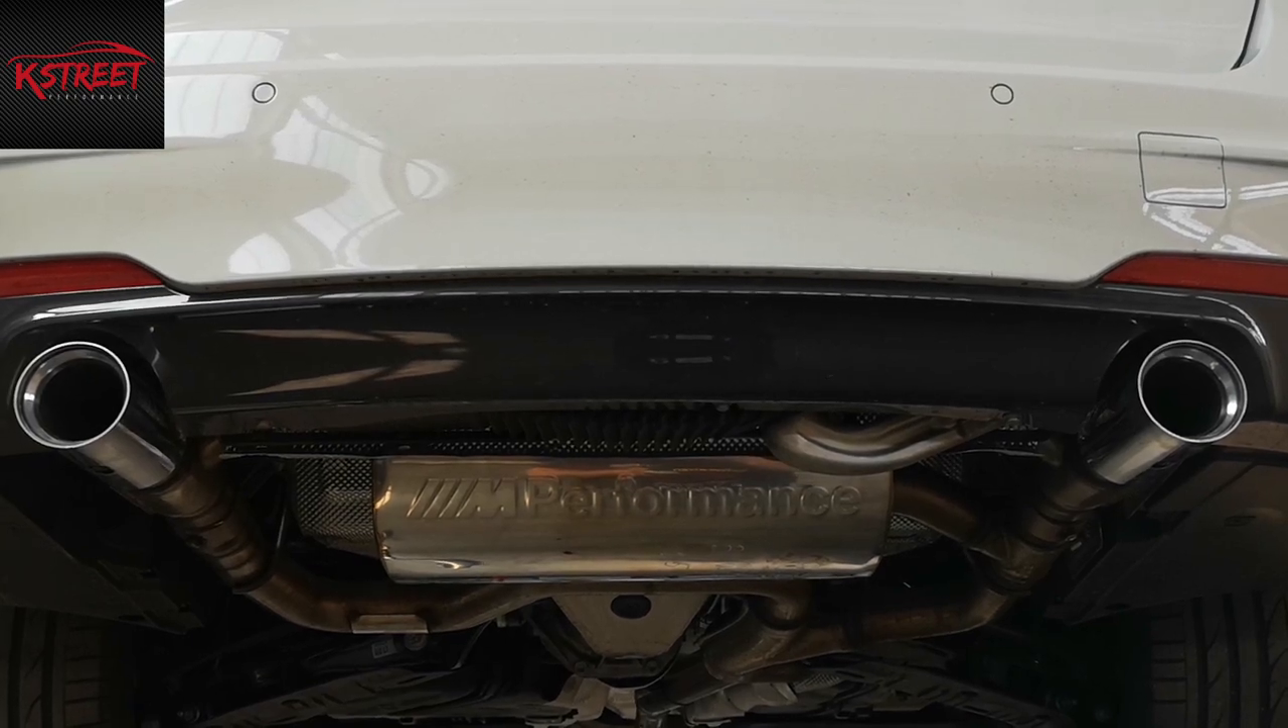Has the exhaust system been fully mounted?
Yes.